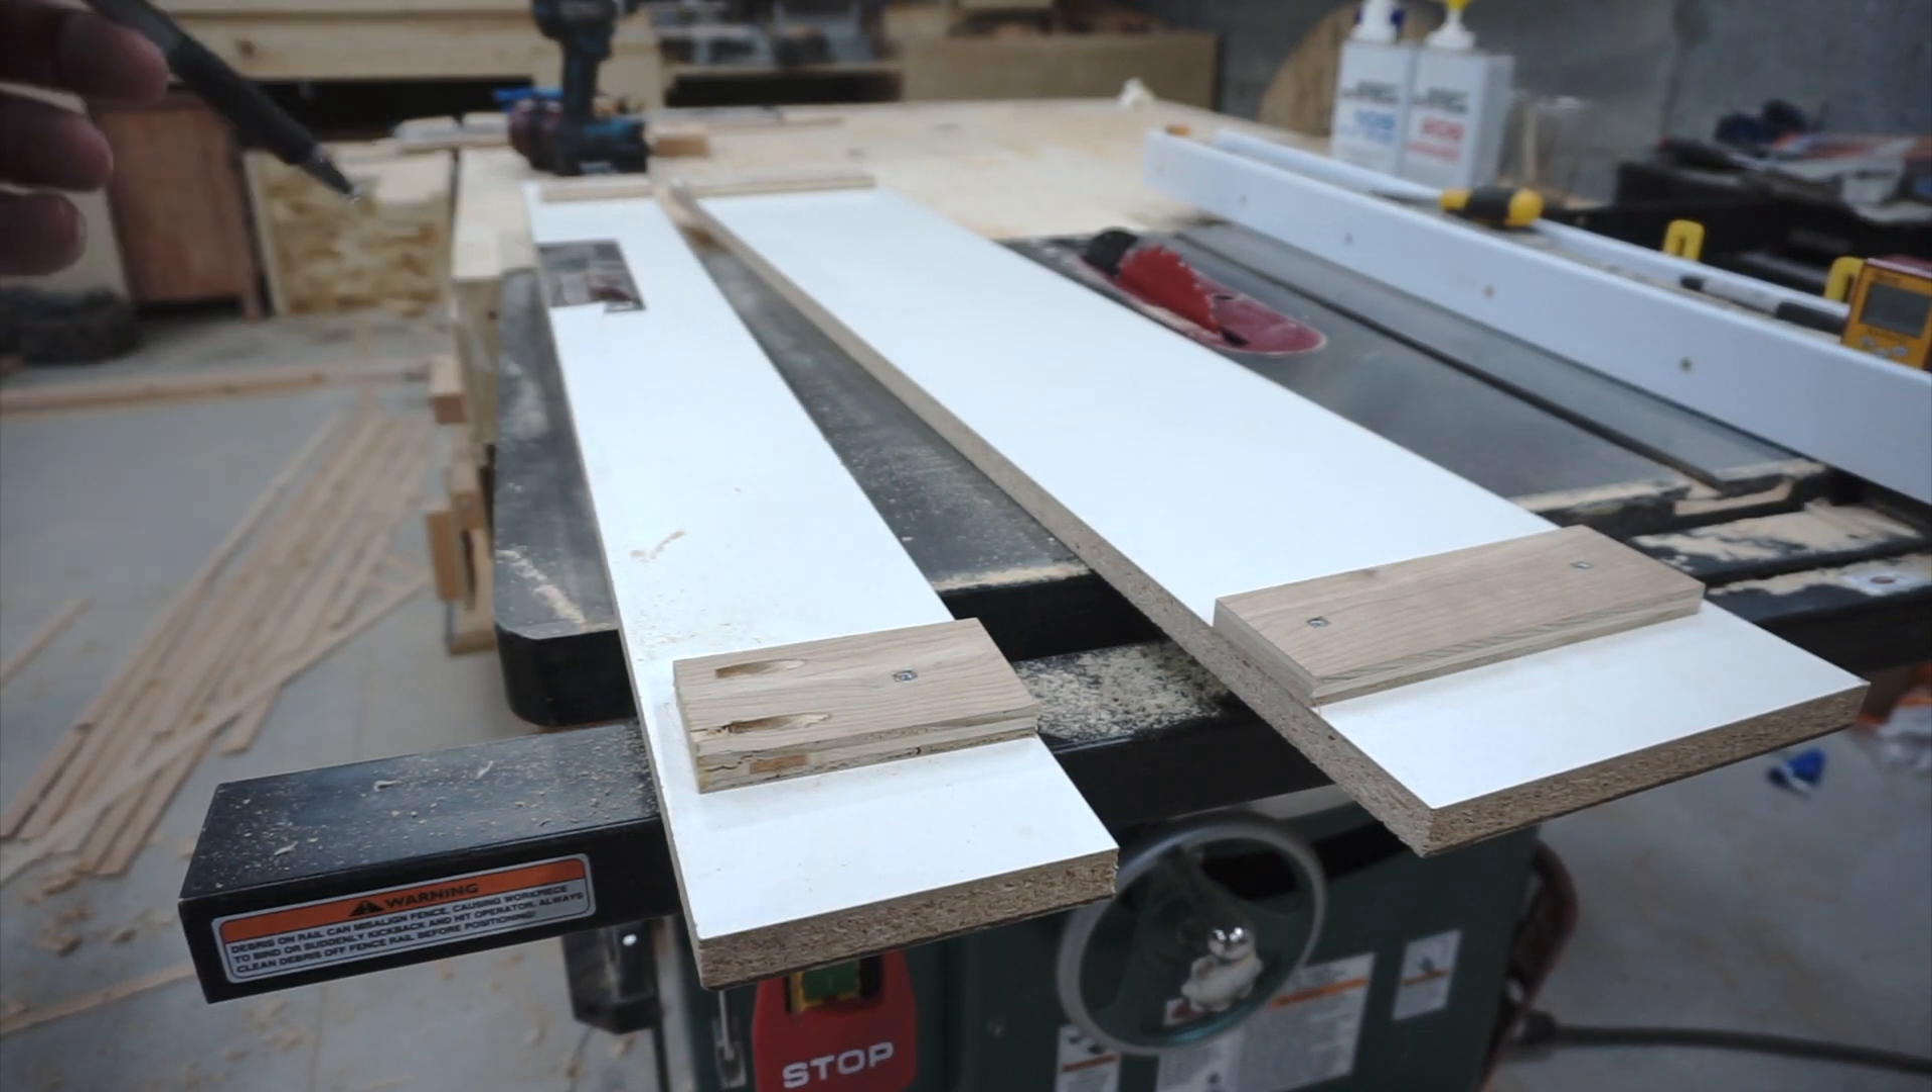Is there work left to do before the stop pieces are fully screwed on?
No.